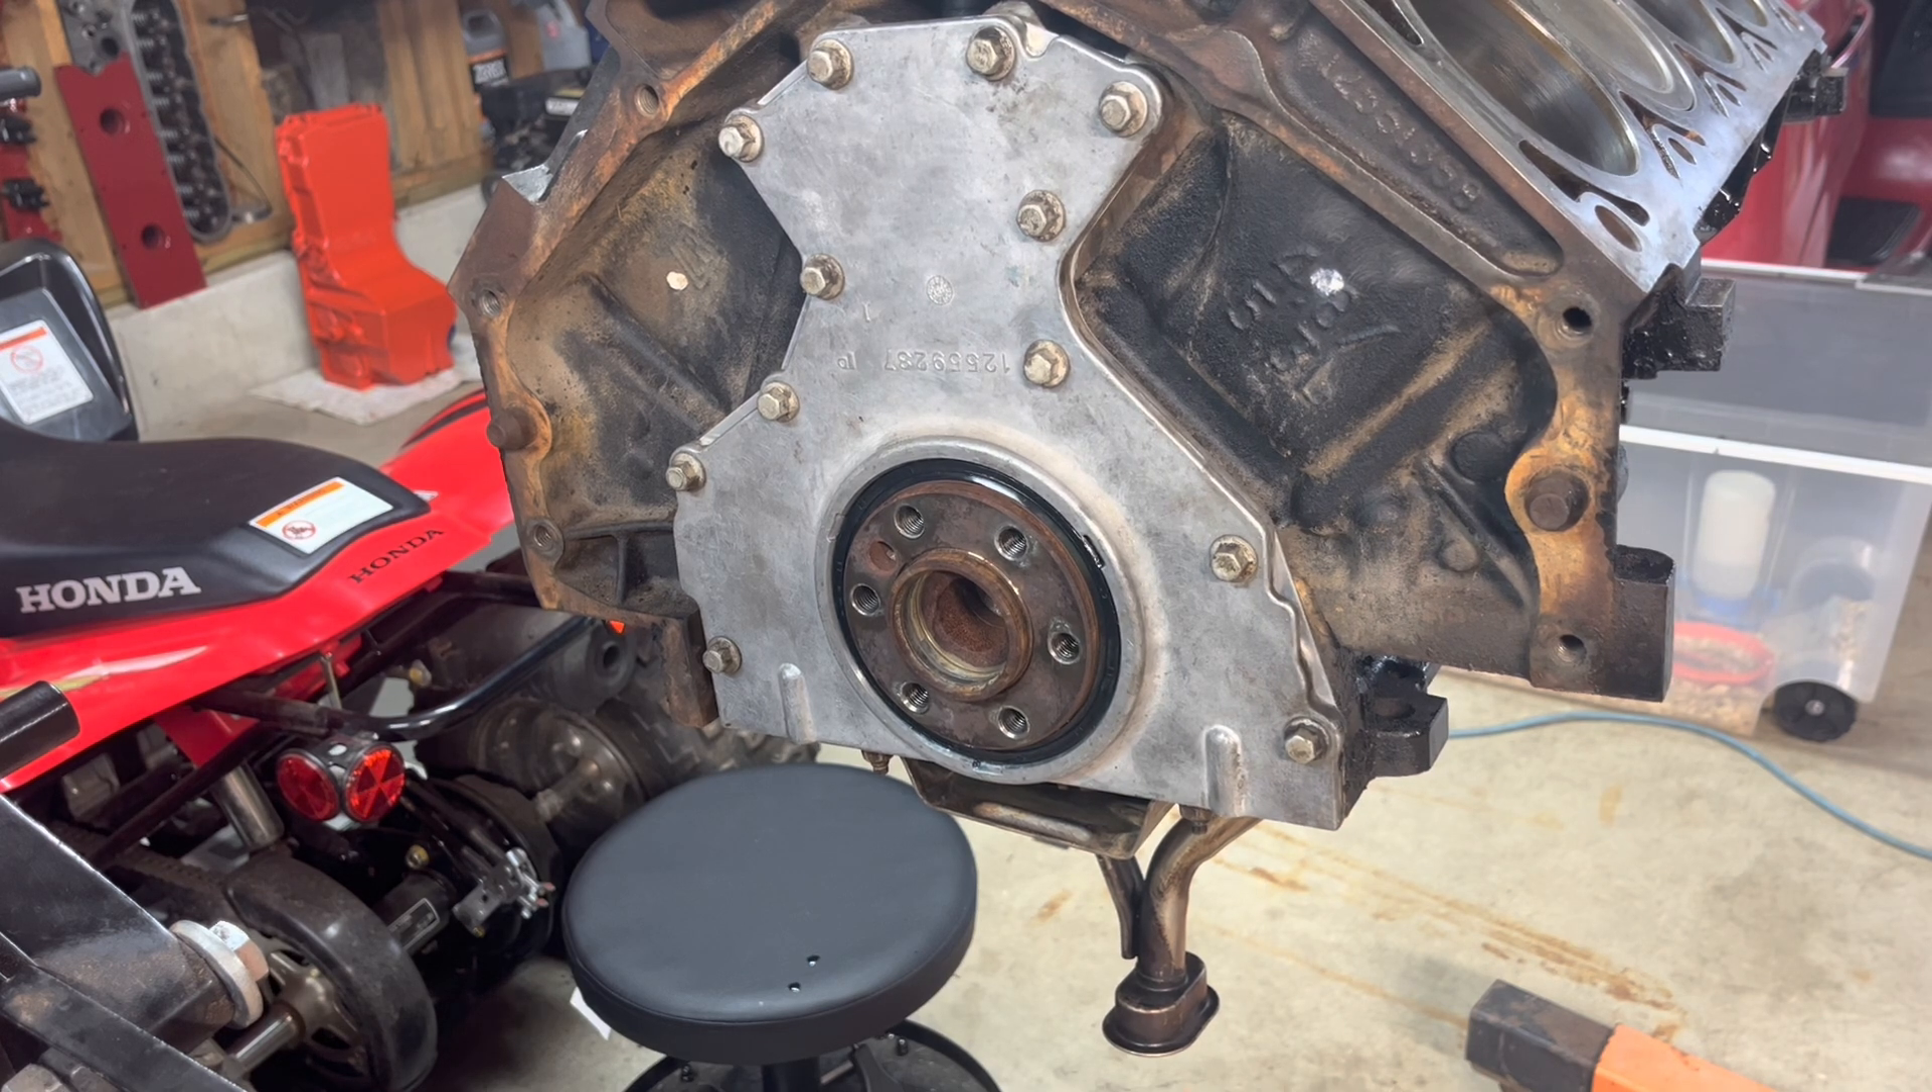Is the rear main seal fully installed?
Yes.